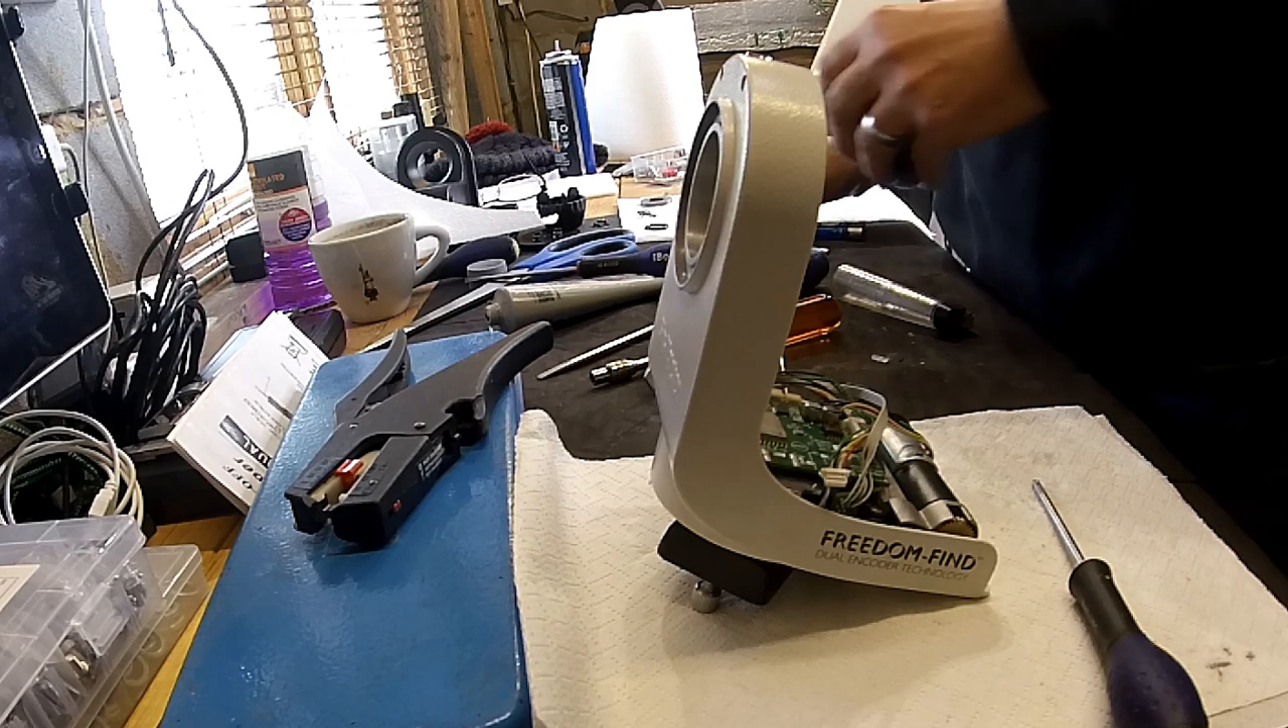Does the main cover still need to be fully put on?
Yes.